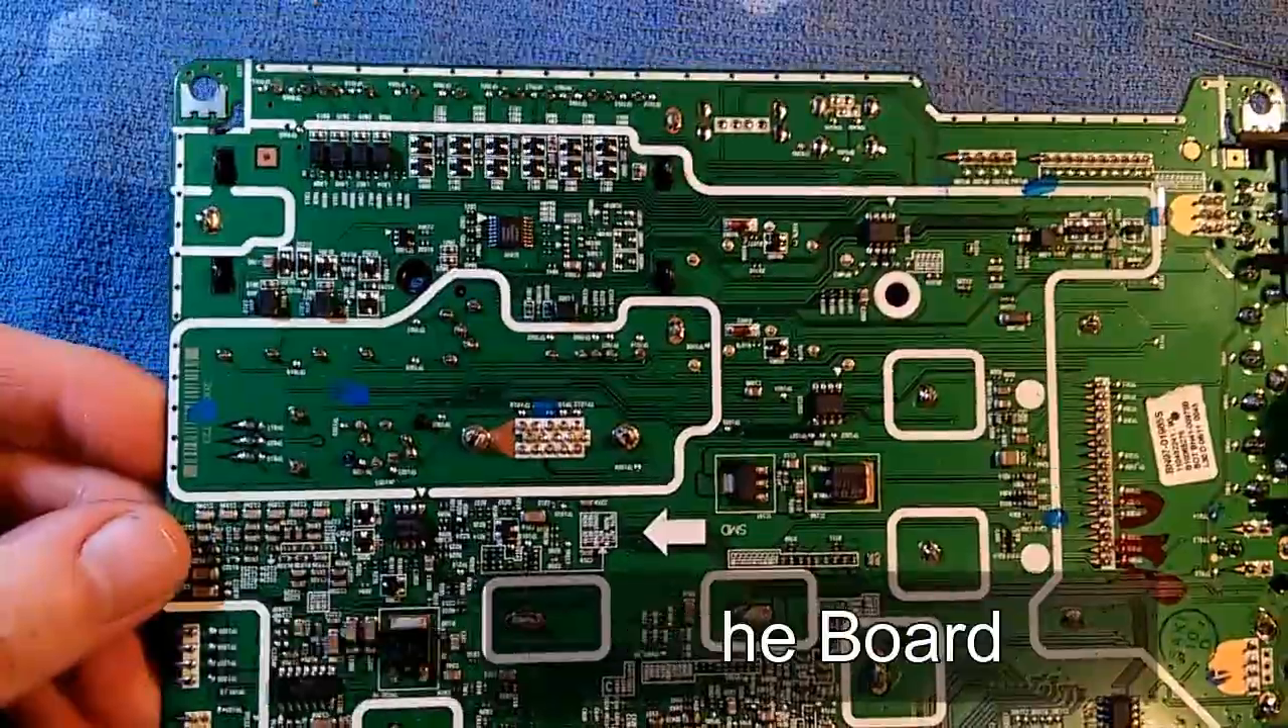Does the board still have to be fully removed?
No.